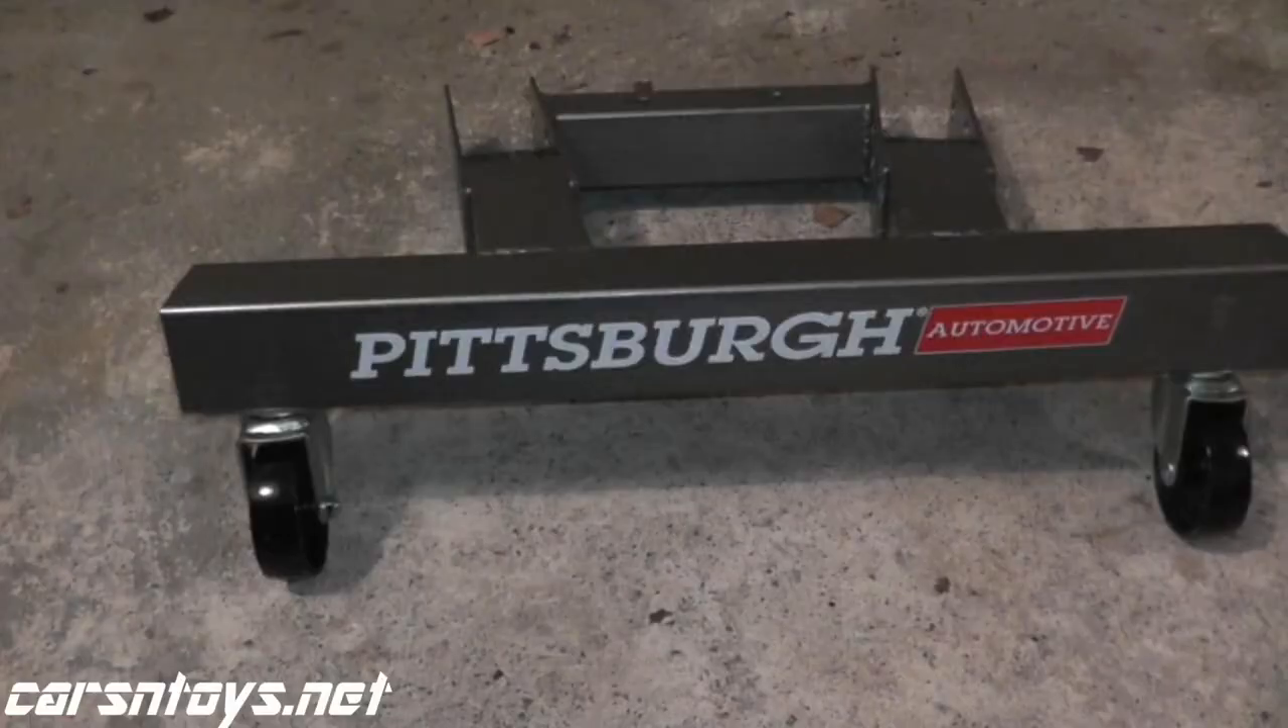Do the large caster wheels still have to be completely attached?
No.